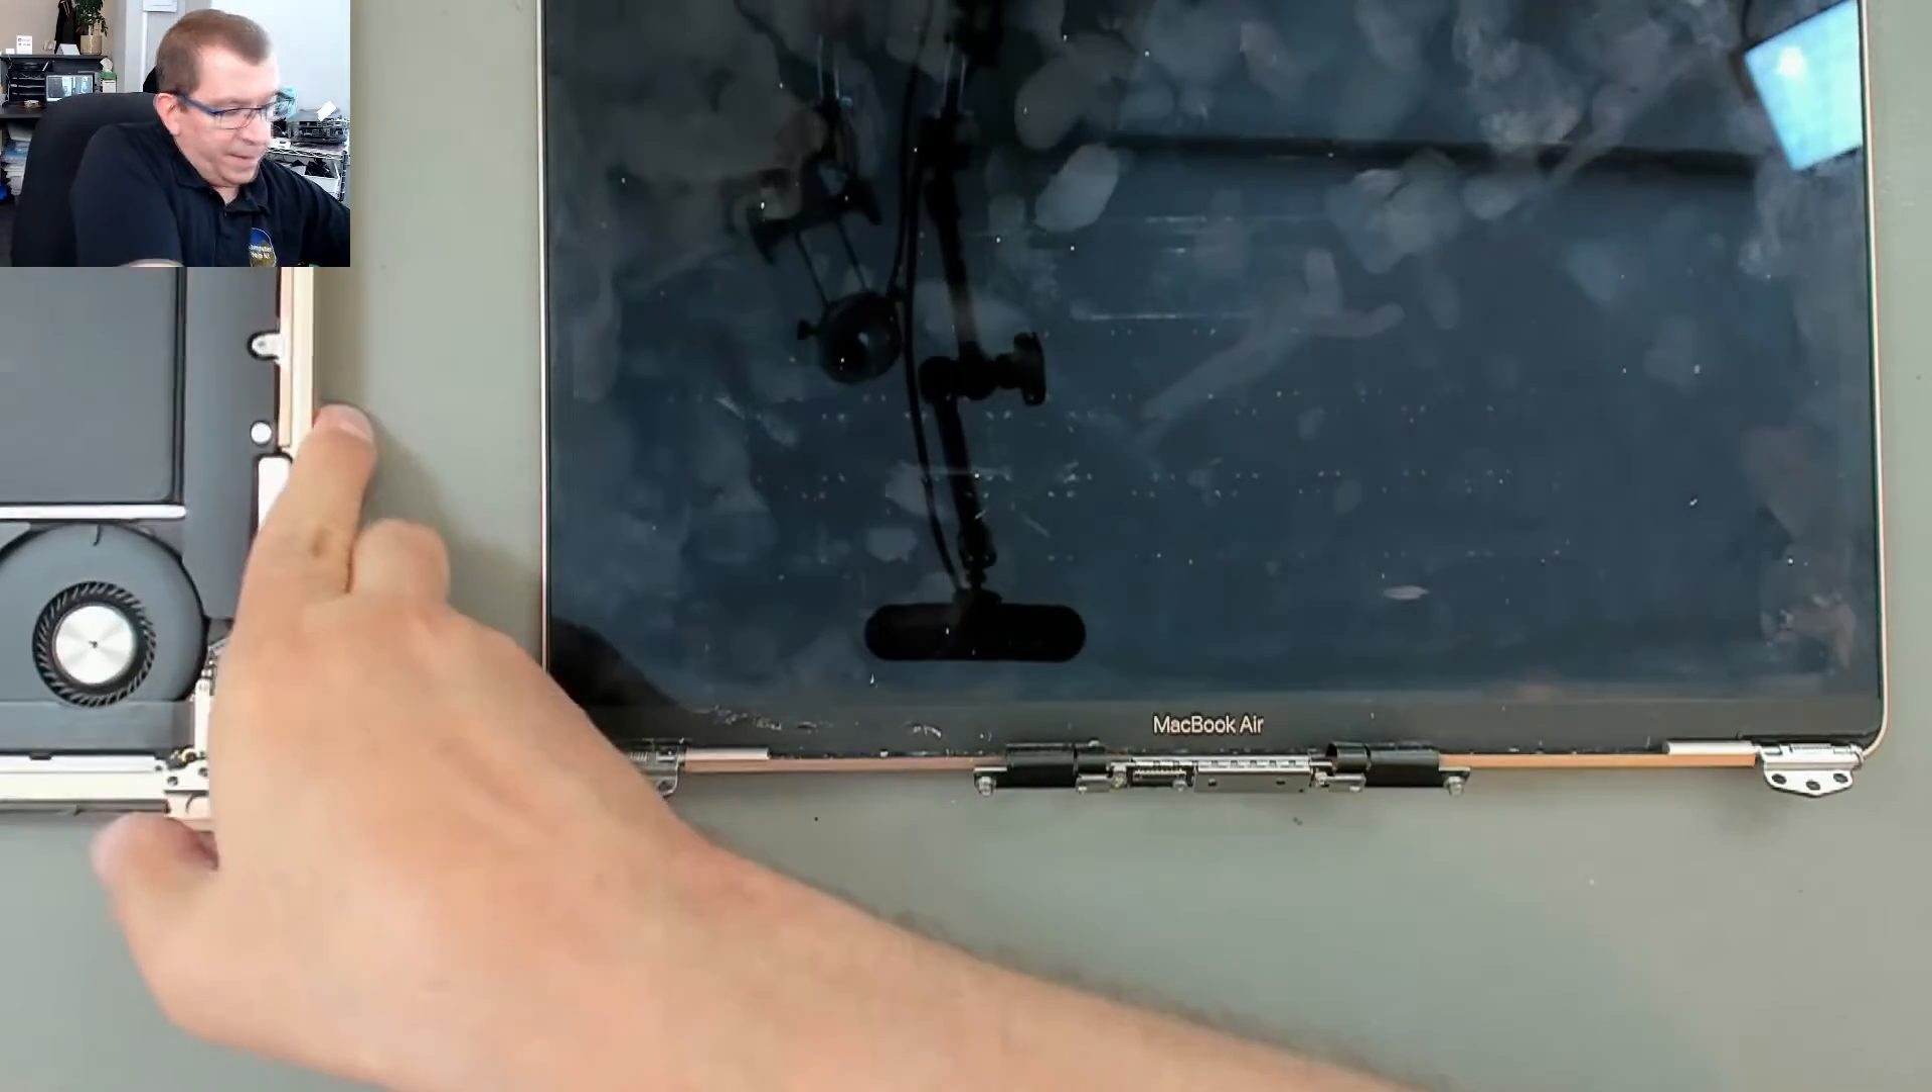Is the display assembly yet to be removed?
No.